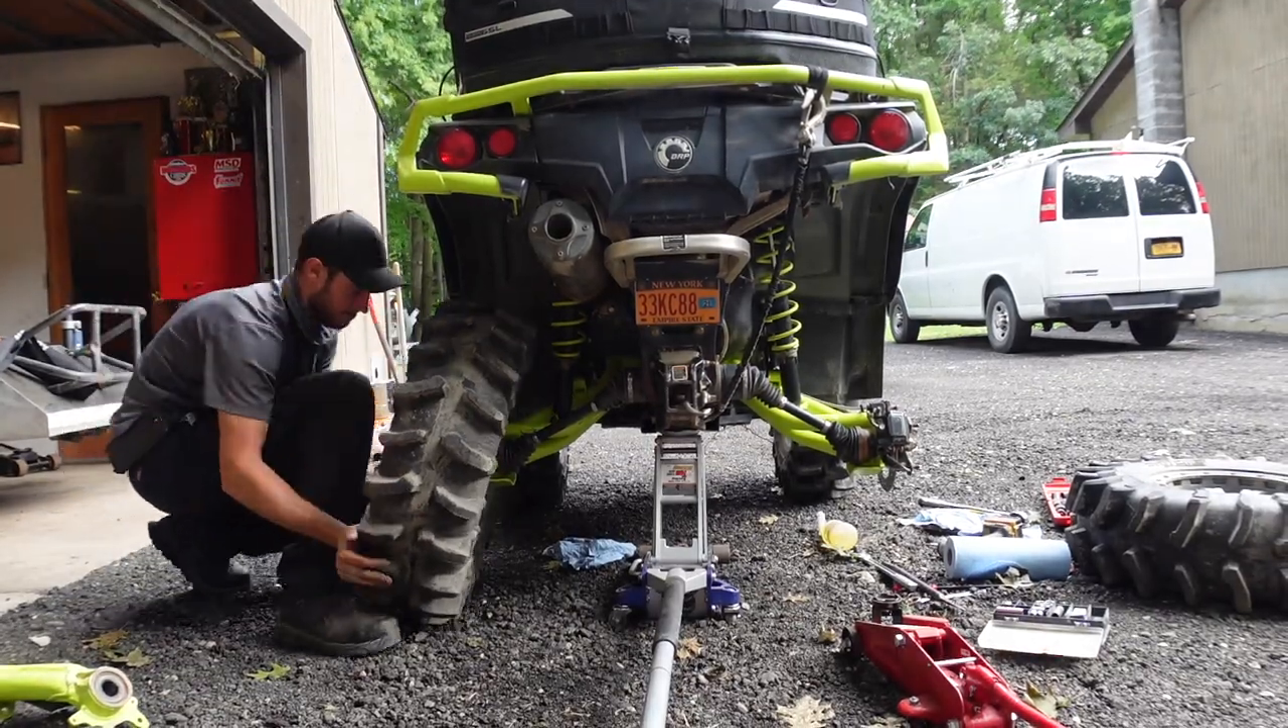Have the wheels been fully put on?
No.